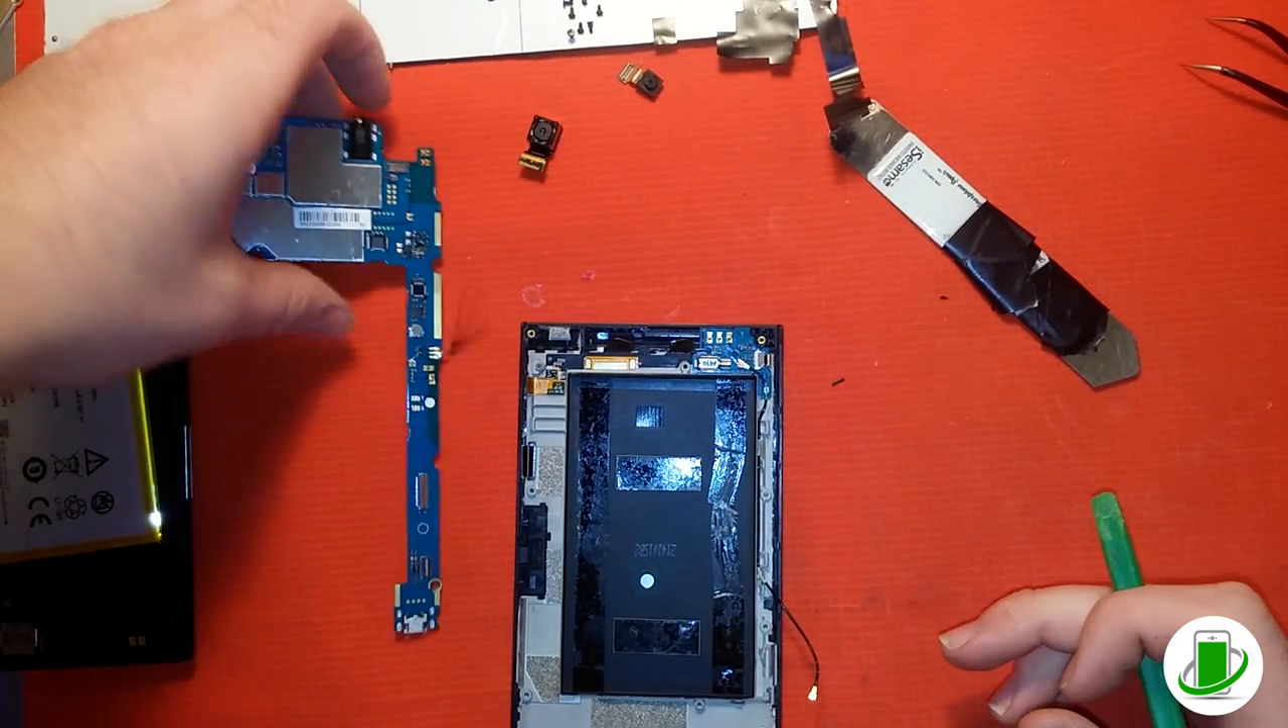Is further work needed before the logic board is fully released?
No.